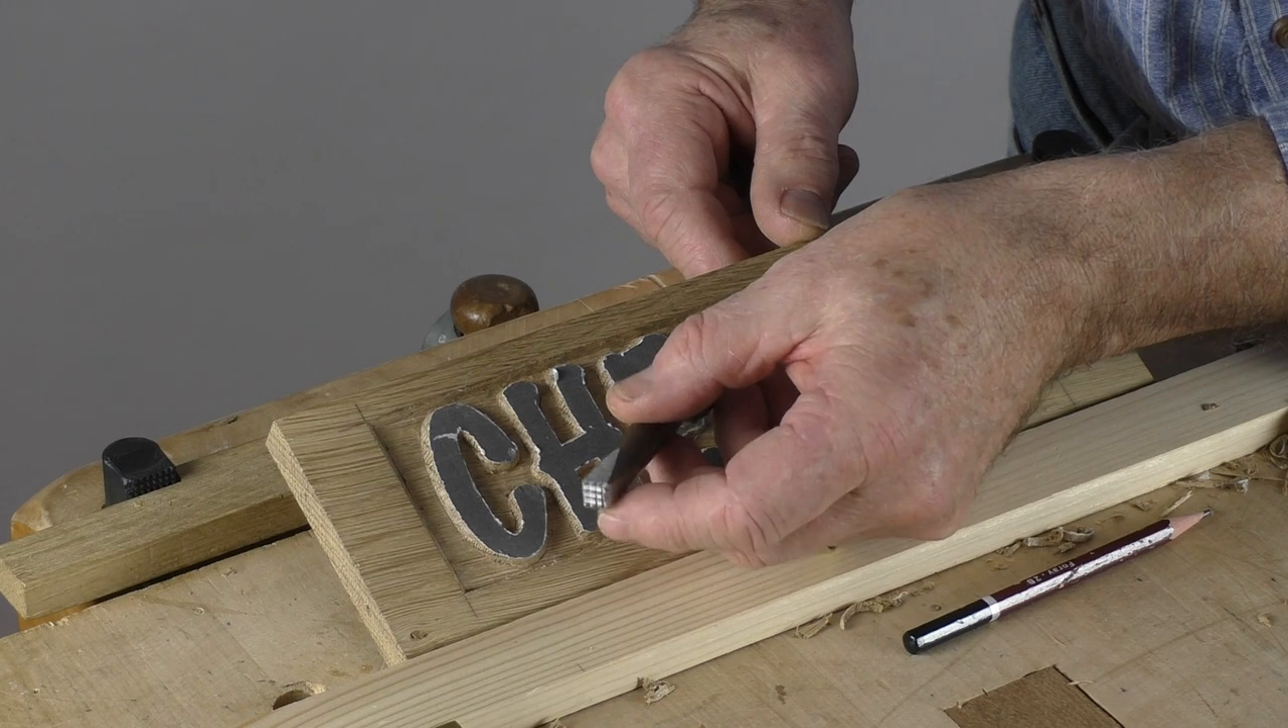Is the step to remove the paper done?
No.